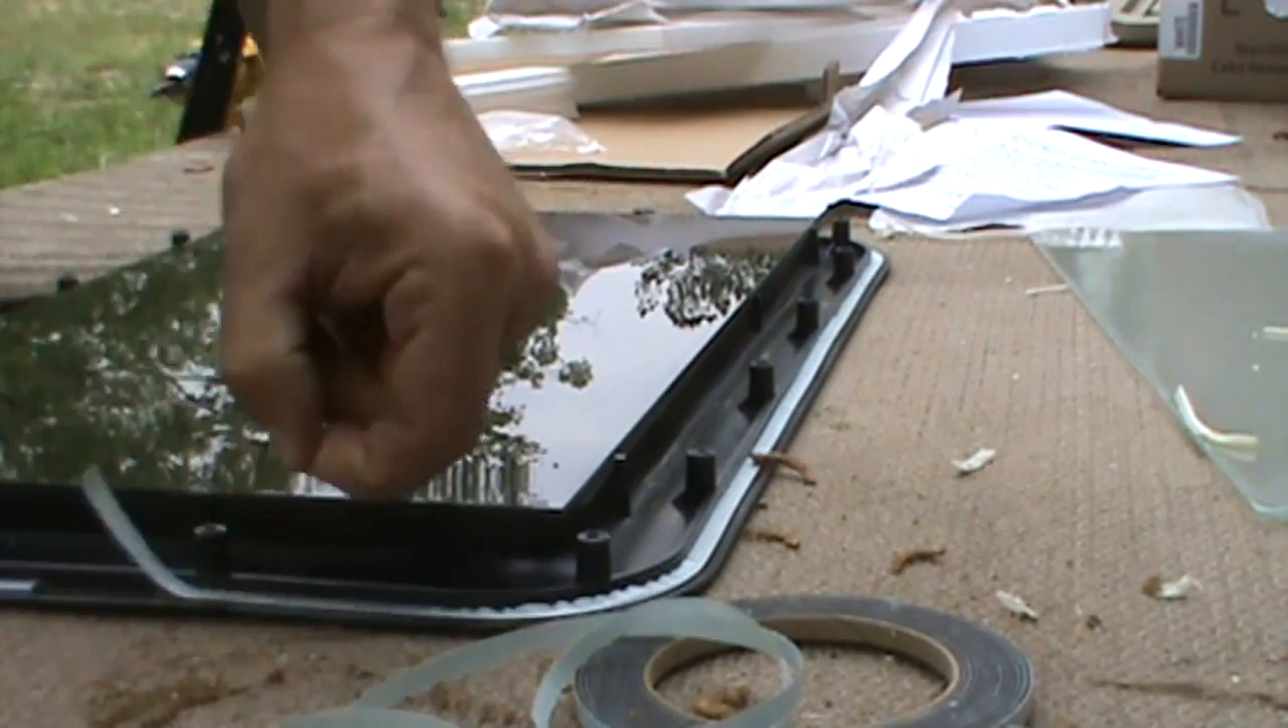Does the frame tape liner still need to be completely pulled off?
Yes.